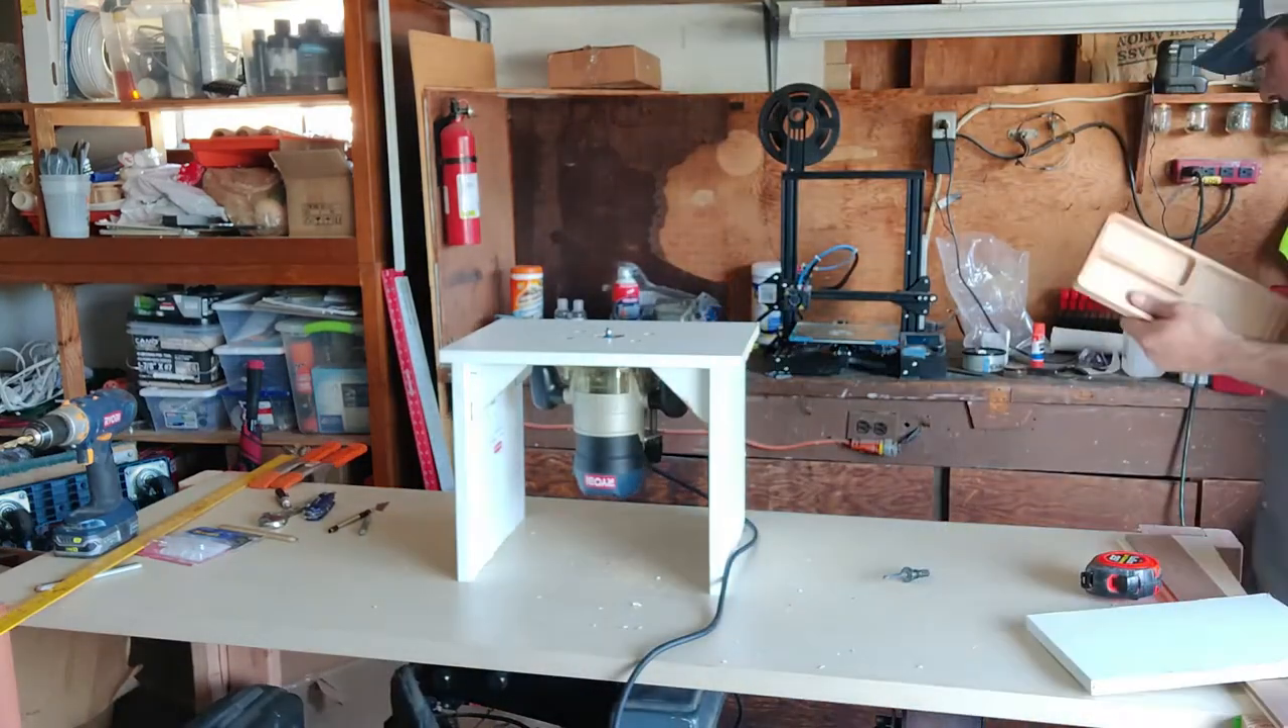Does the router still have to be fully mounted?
No.